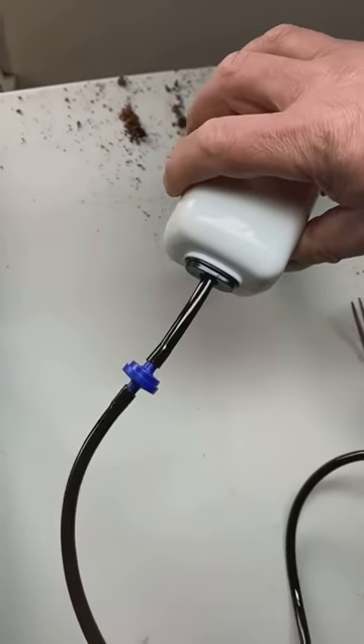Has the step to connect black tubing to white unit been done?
Yes.